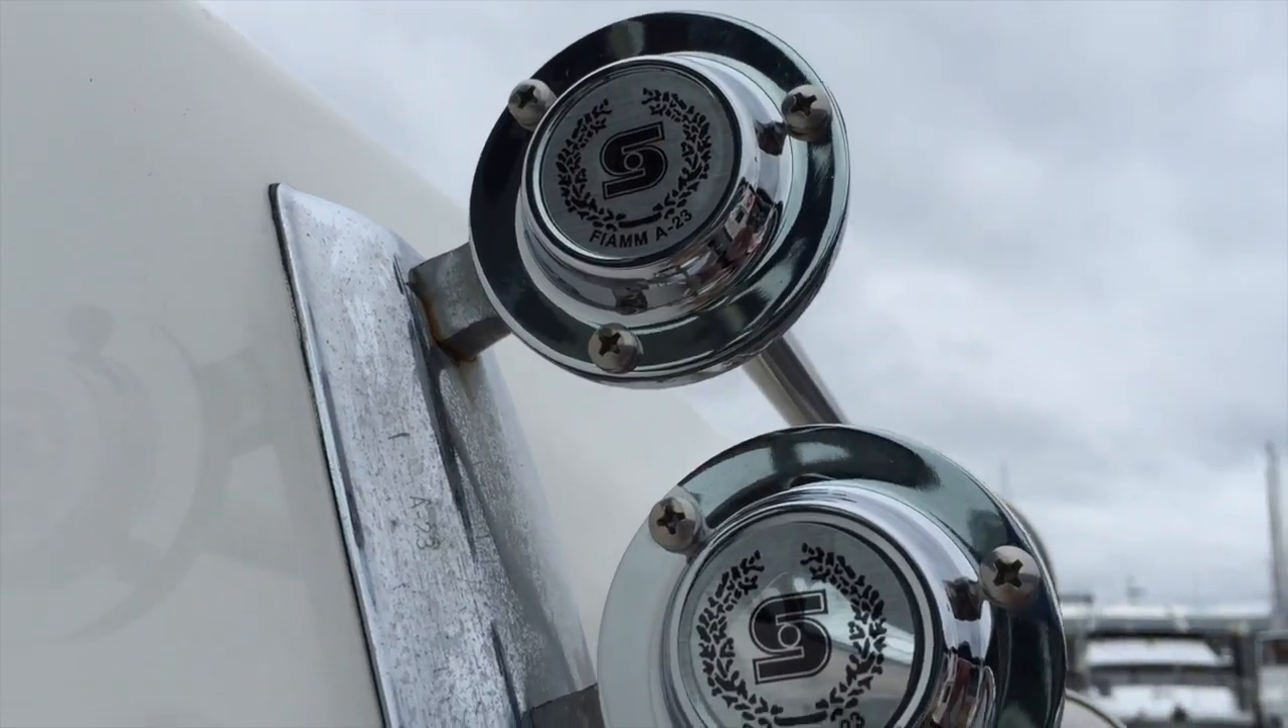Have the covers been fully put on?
Yes.